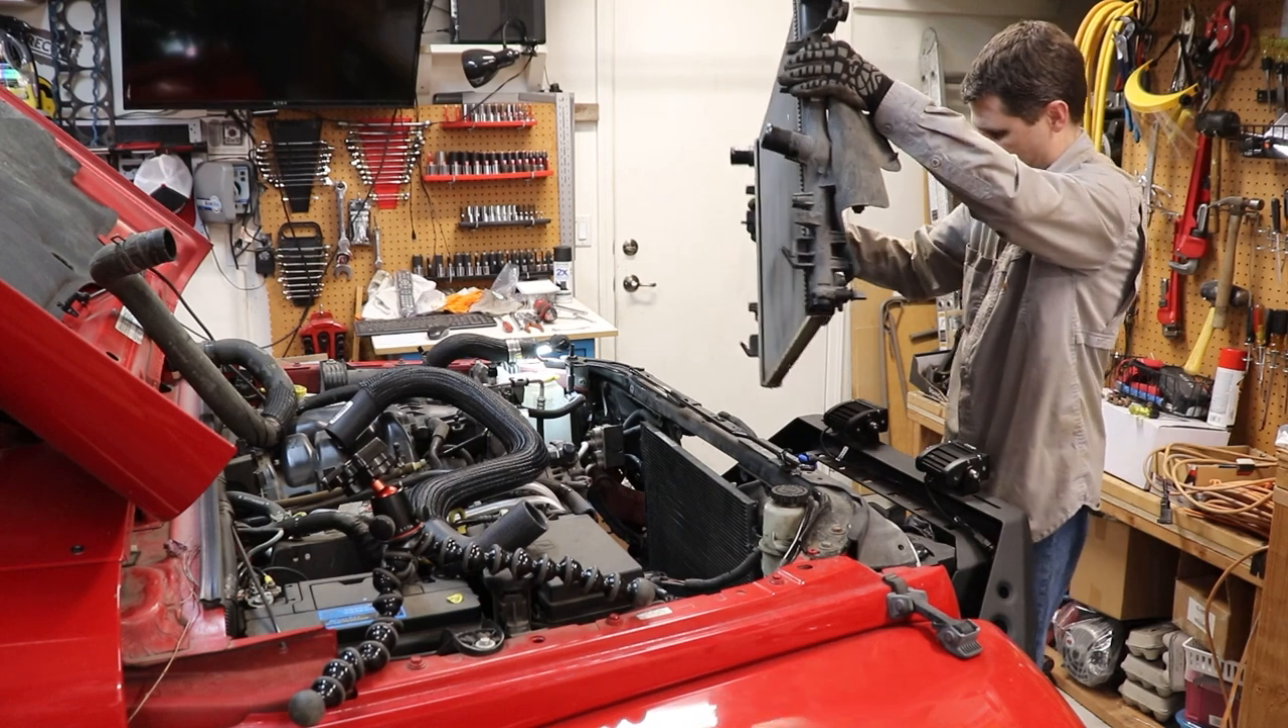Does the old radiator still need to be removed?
No.